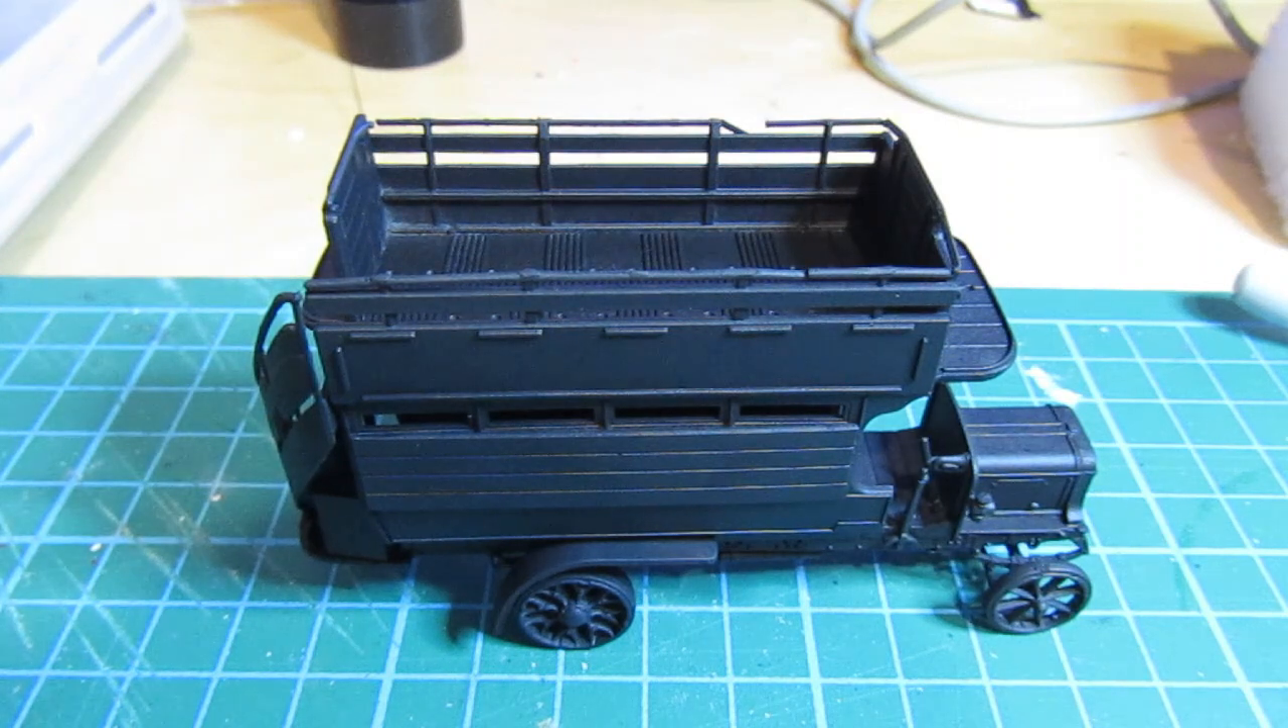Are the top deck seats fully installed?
No.